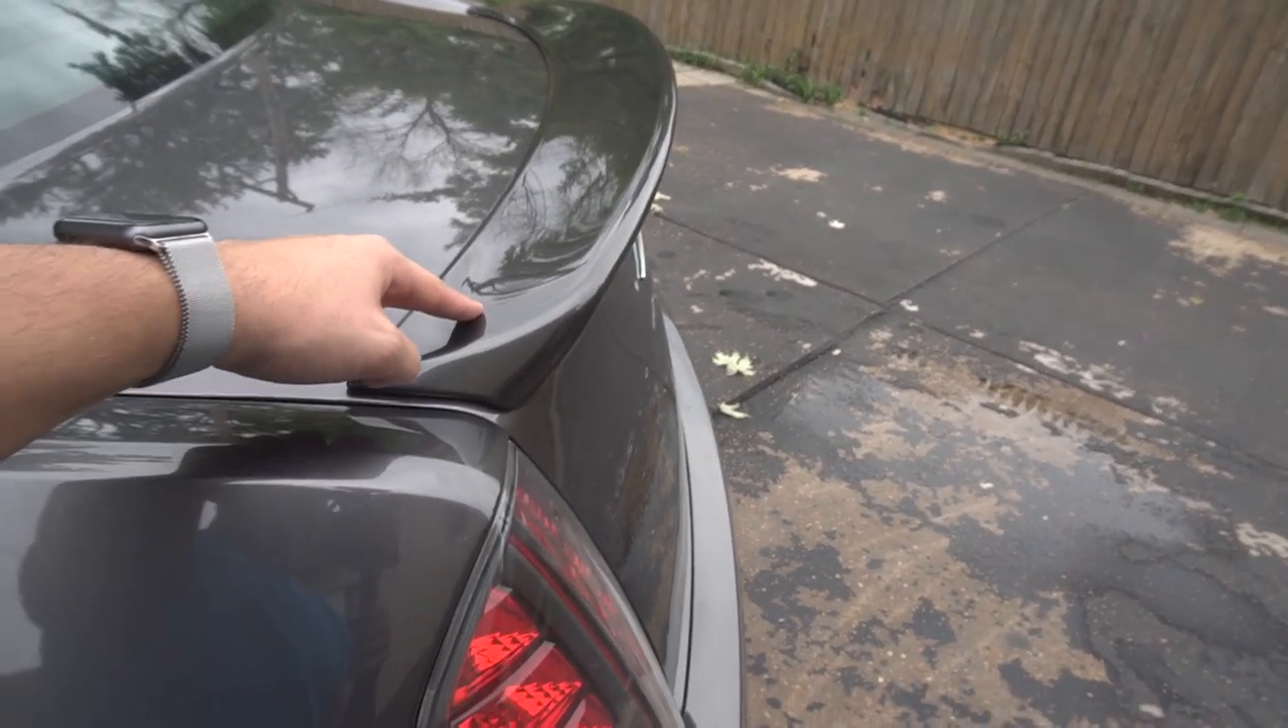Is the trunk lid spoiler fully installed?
Yes.